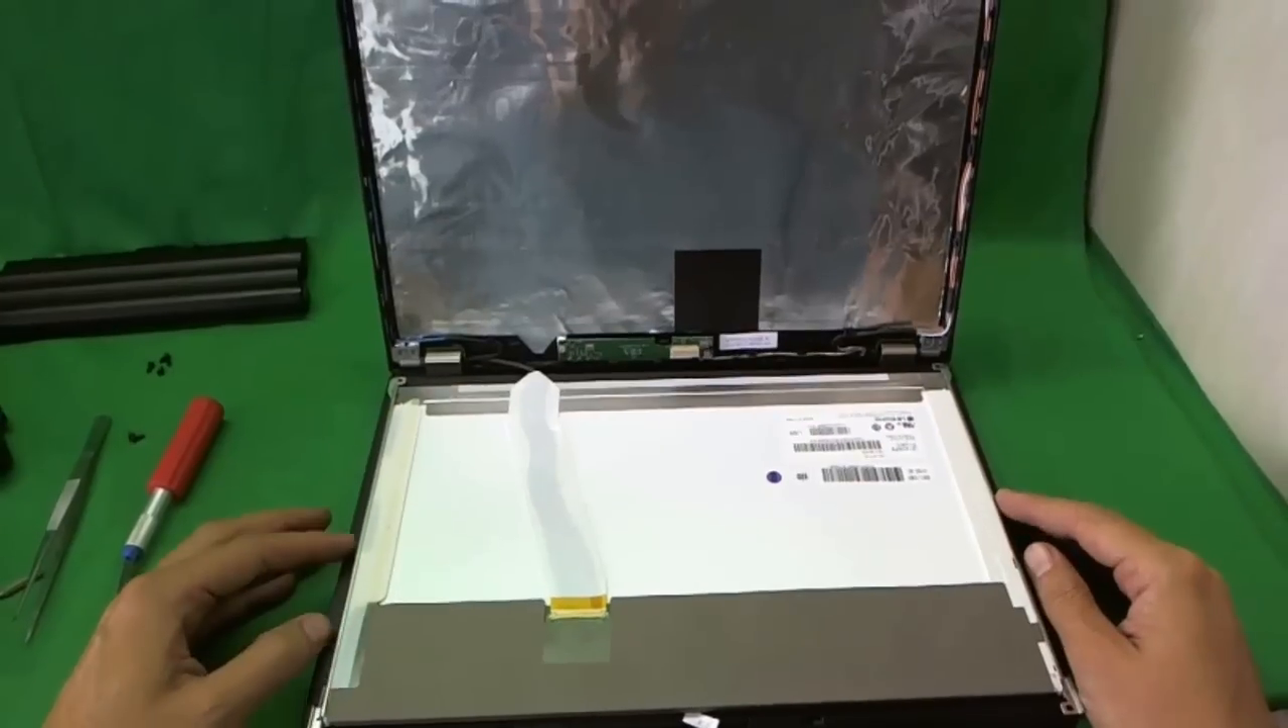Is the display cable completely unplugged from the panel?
No.